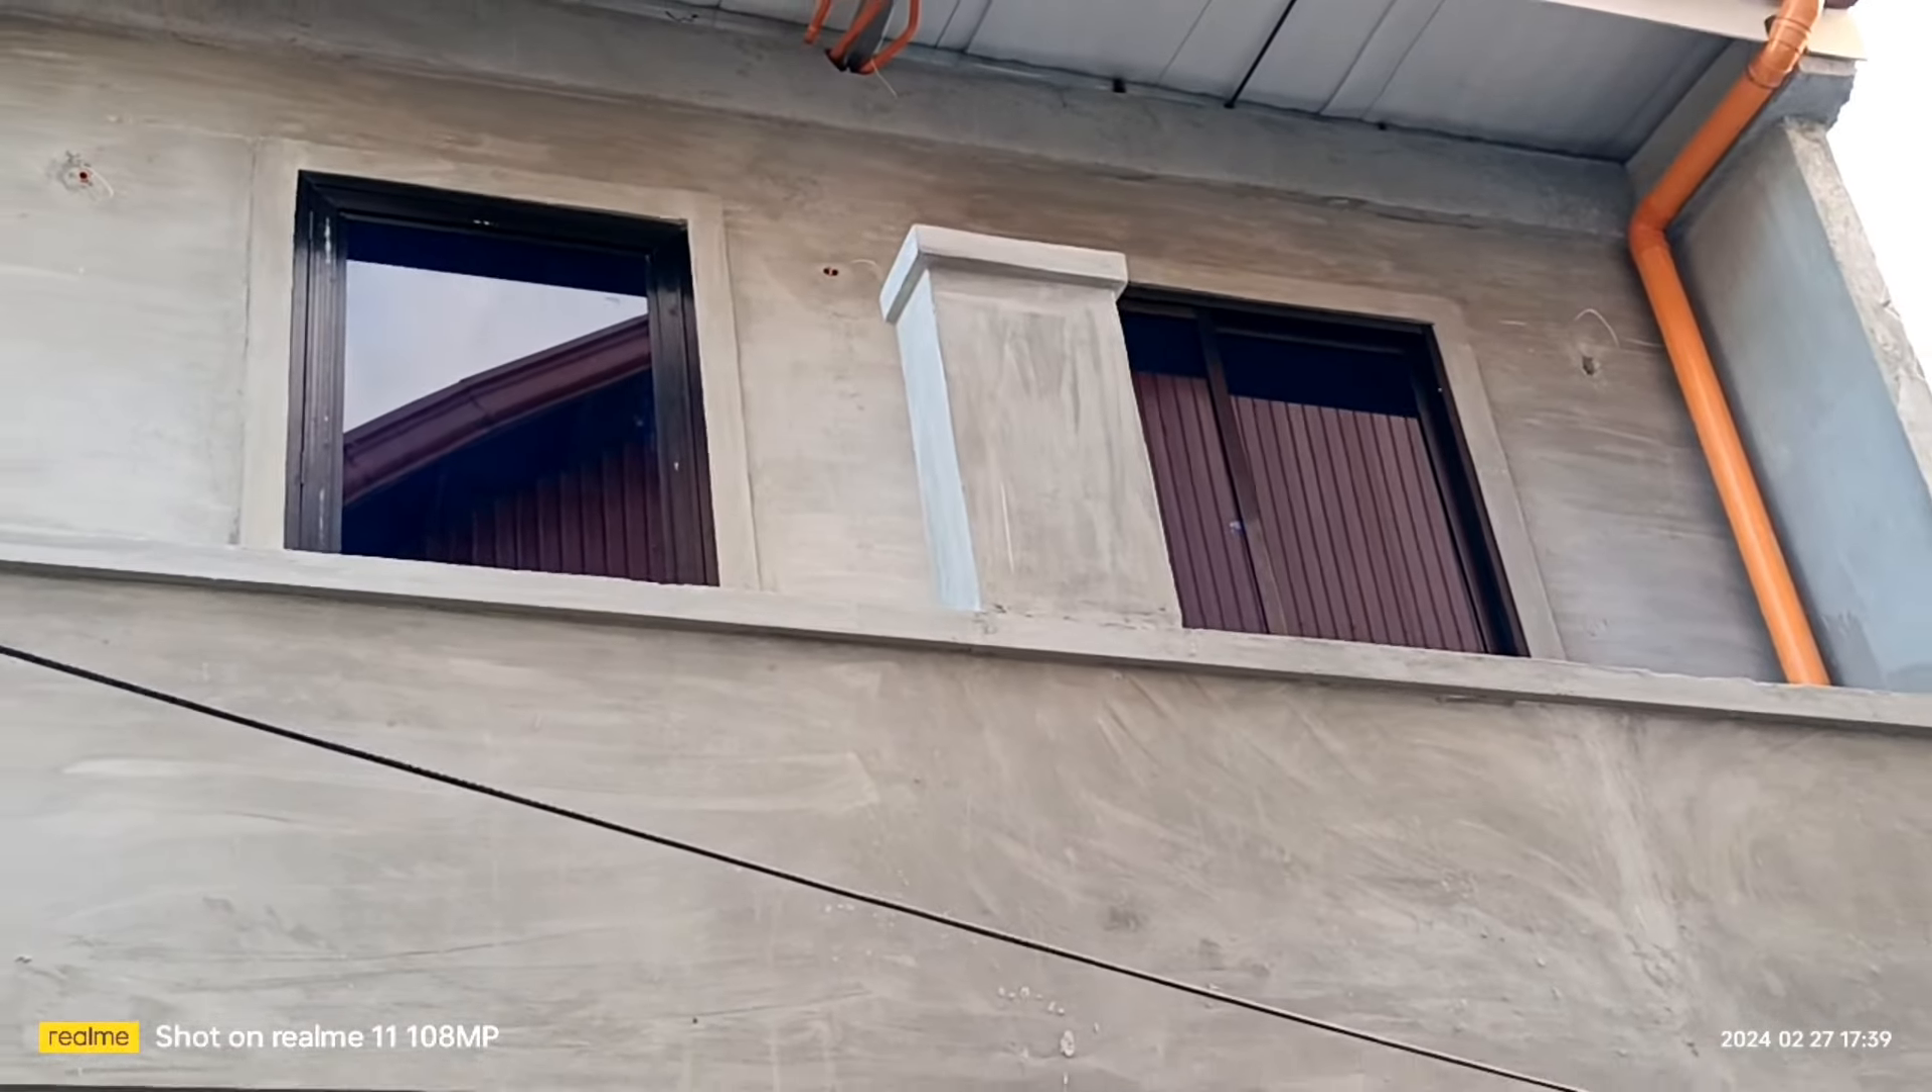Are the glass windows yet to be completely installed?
No.